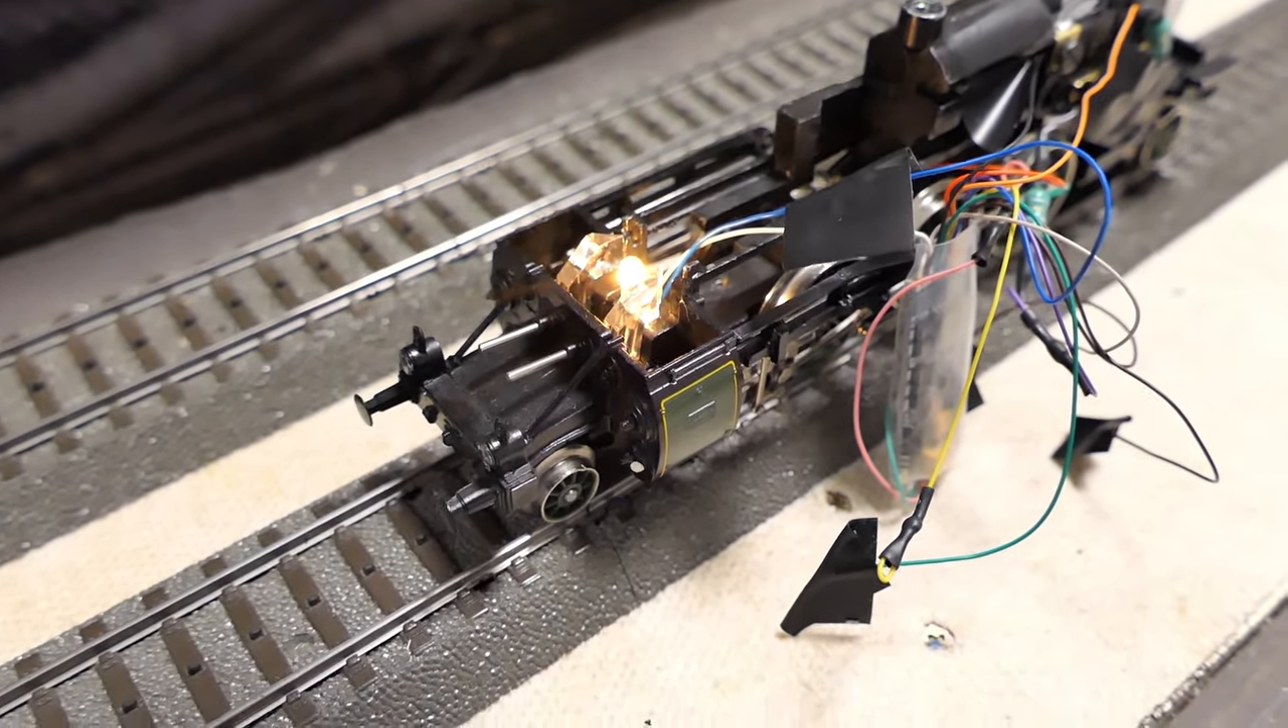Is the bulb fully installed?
Yes.